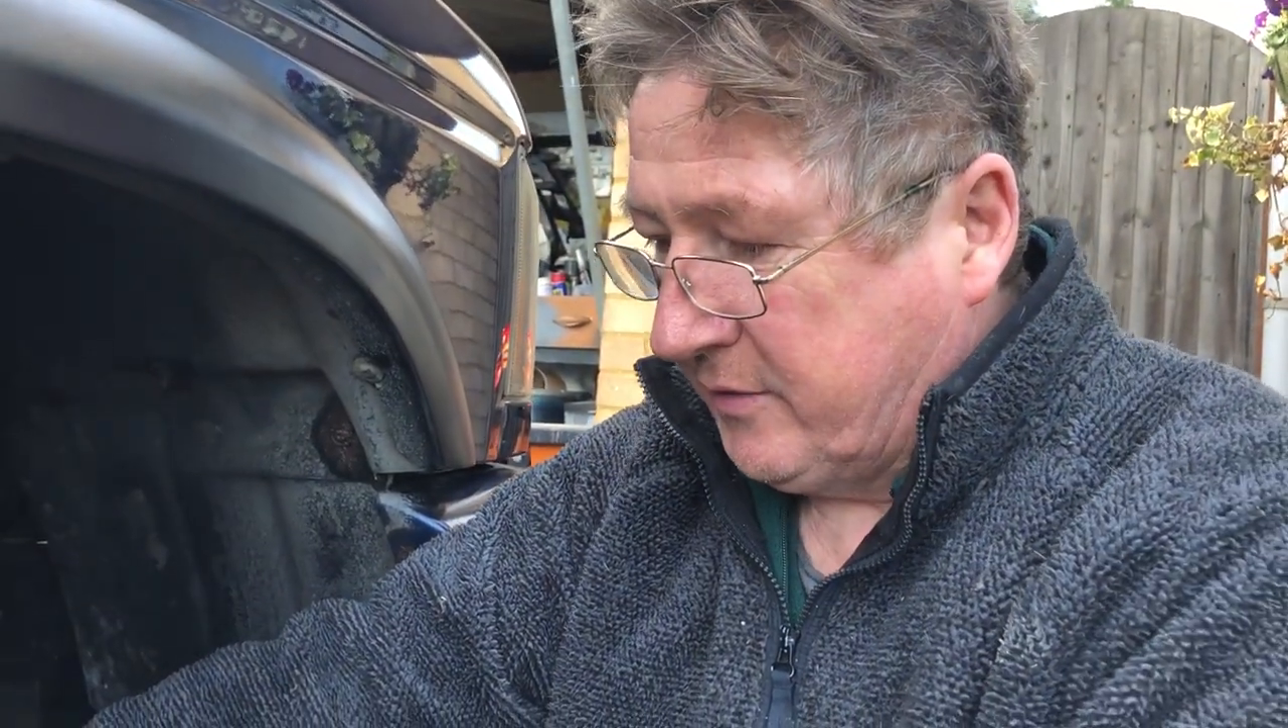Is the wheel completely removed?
Yes.